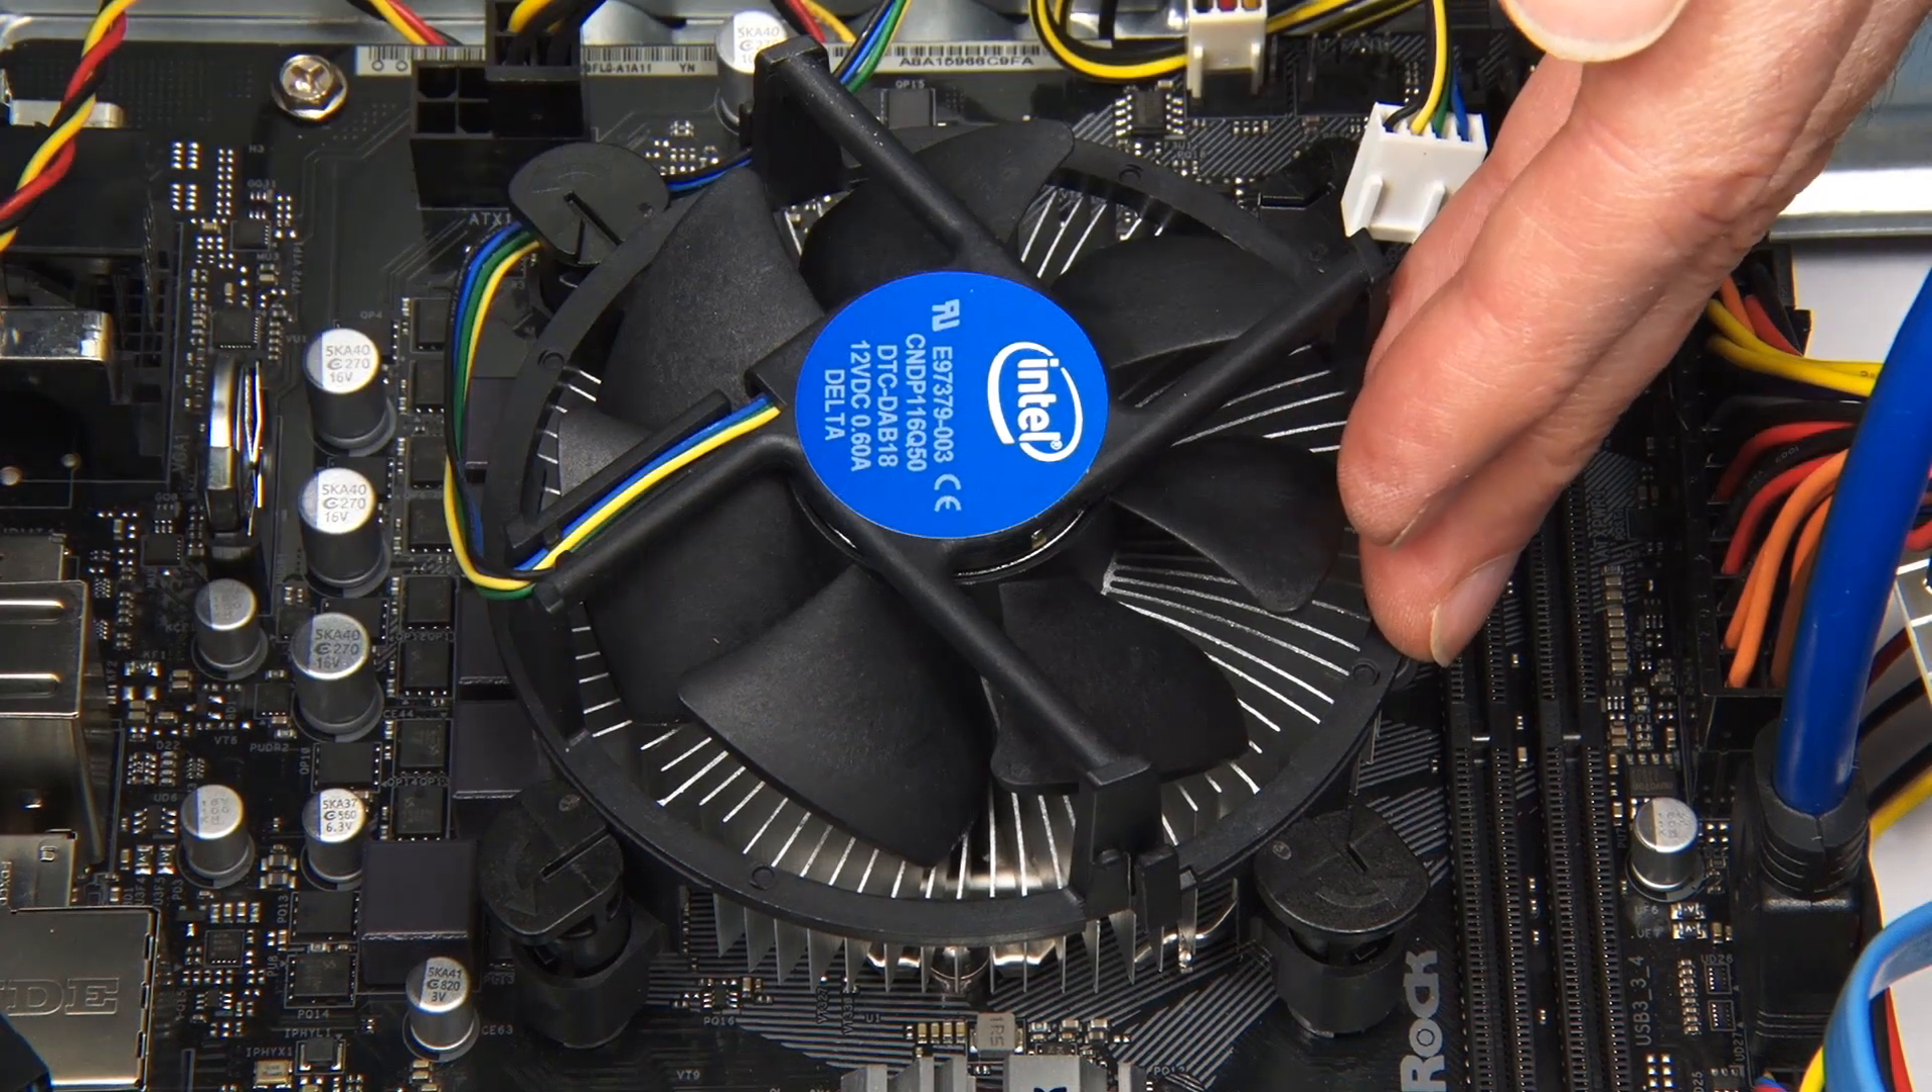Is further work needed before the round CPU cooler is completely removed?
Yes.